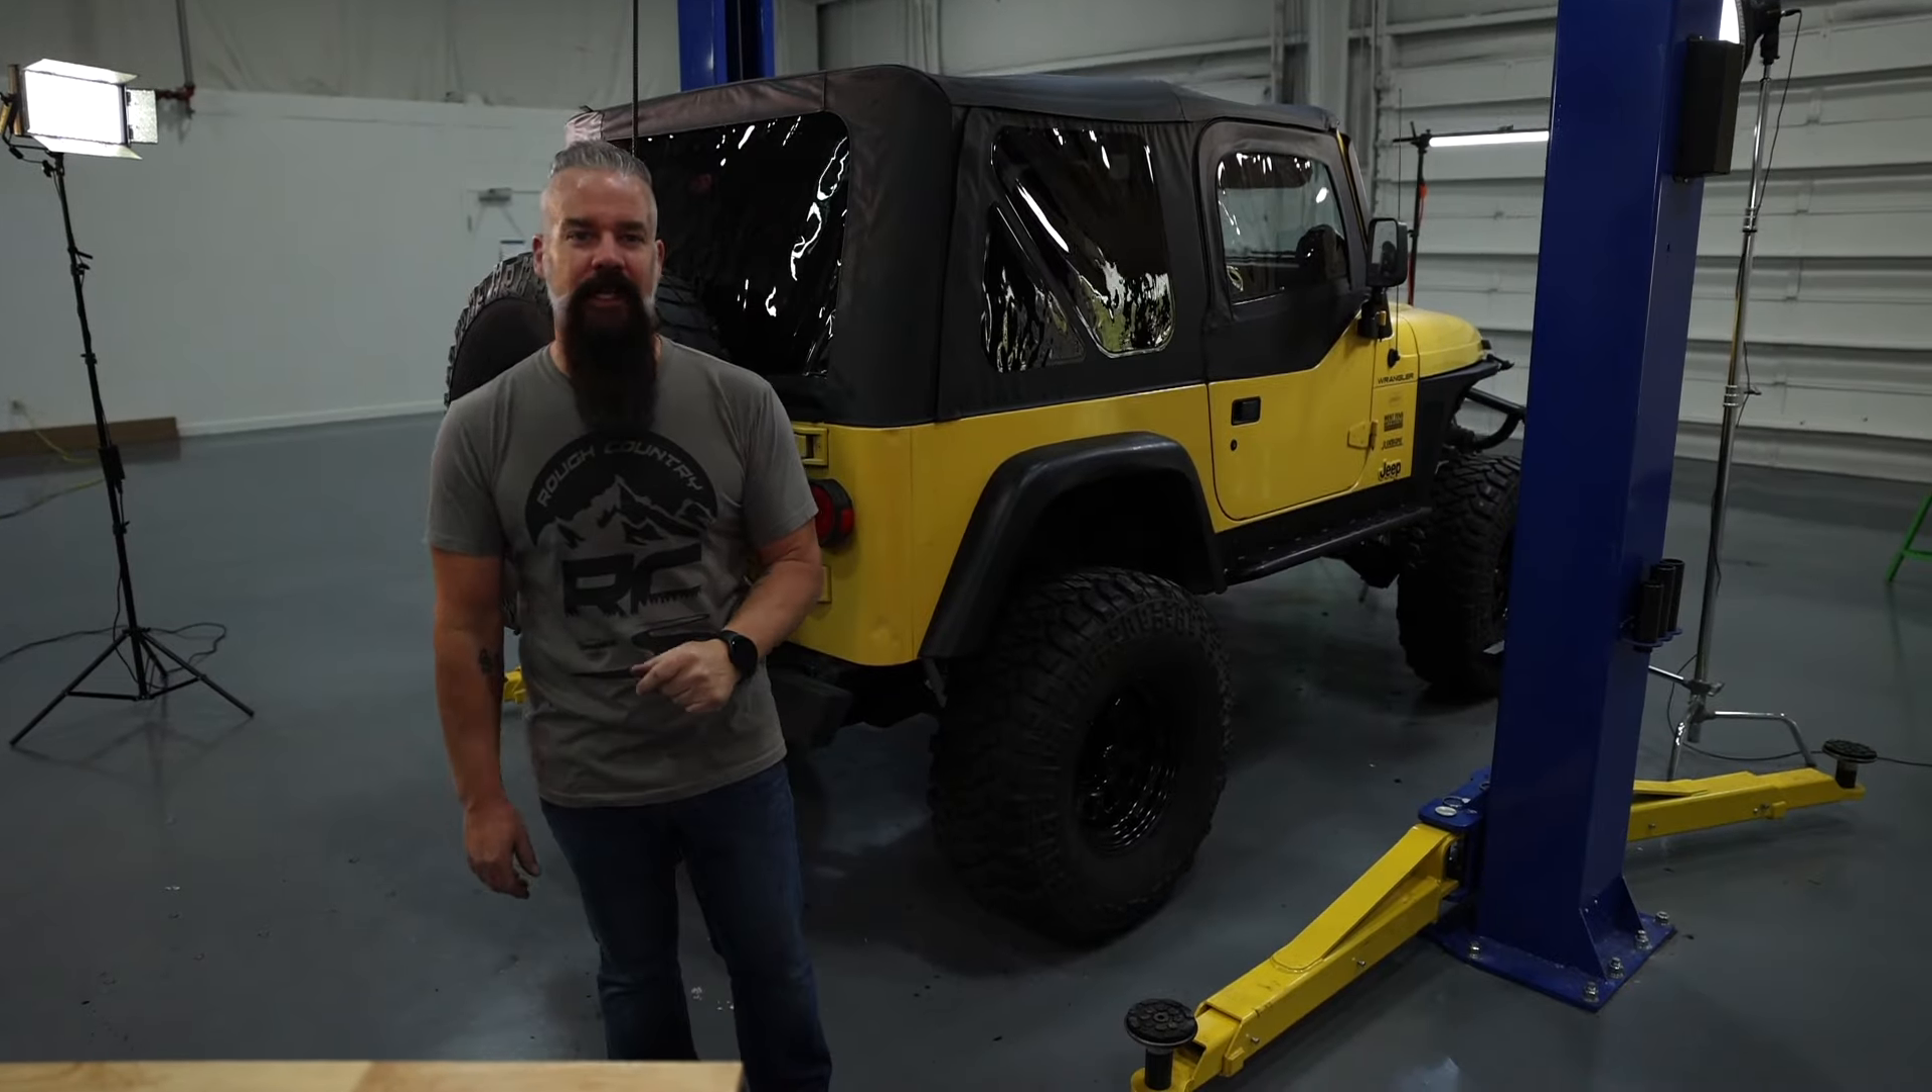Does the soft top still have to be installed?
No.